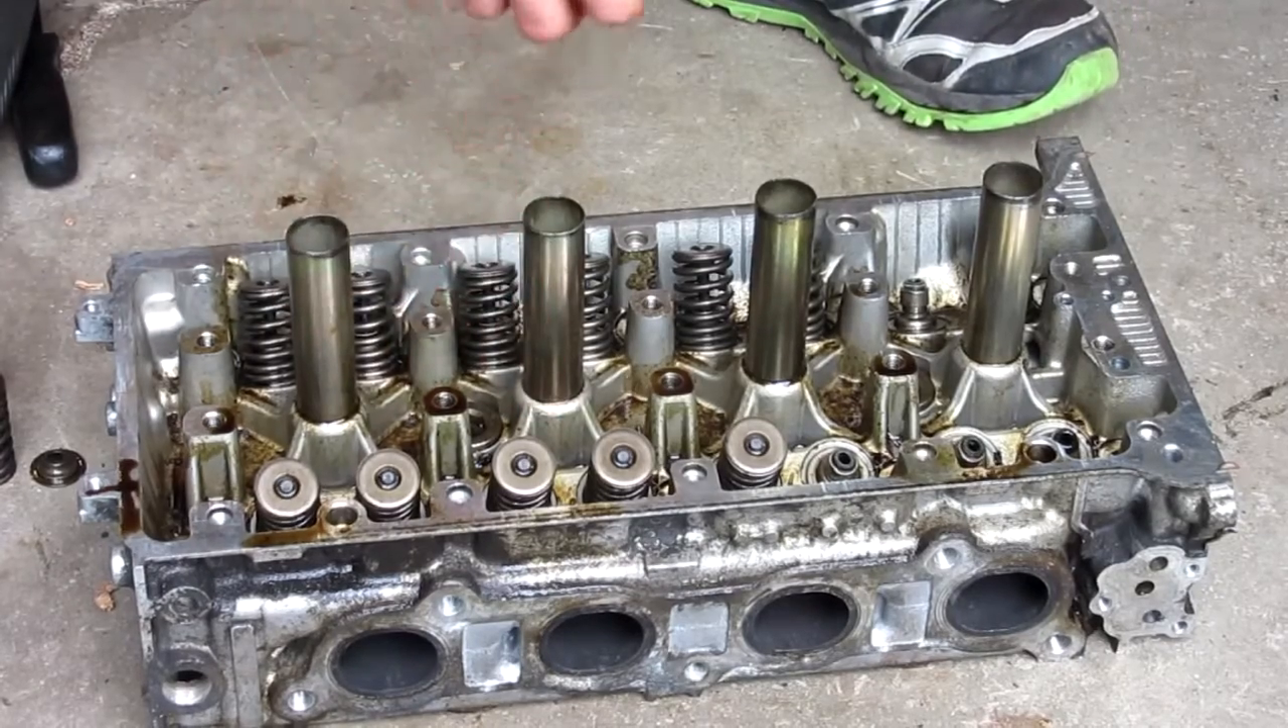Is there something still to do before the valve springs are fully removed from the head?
Yes.